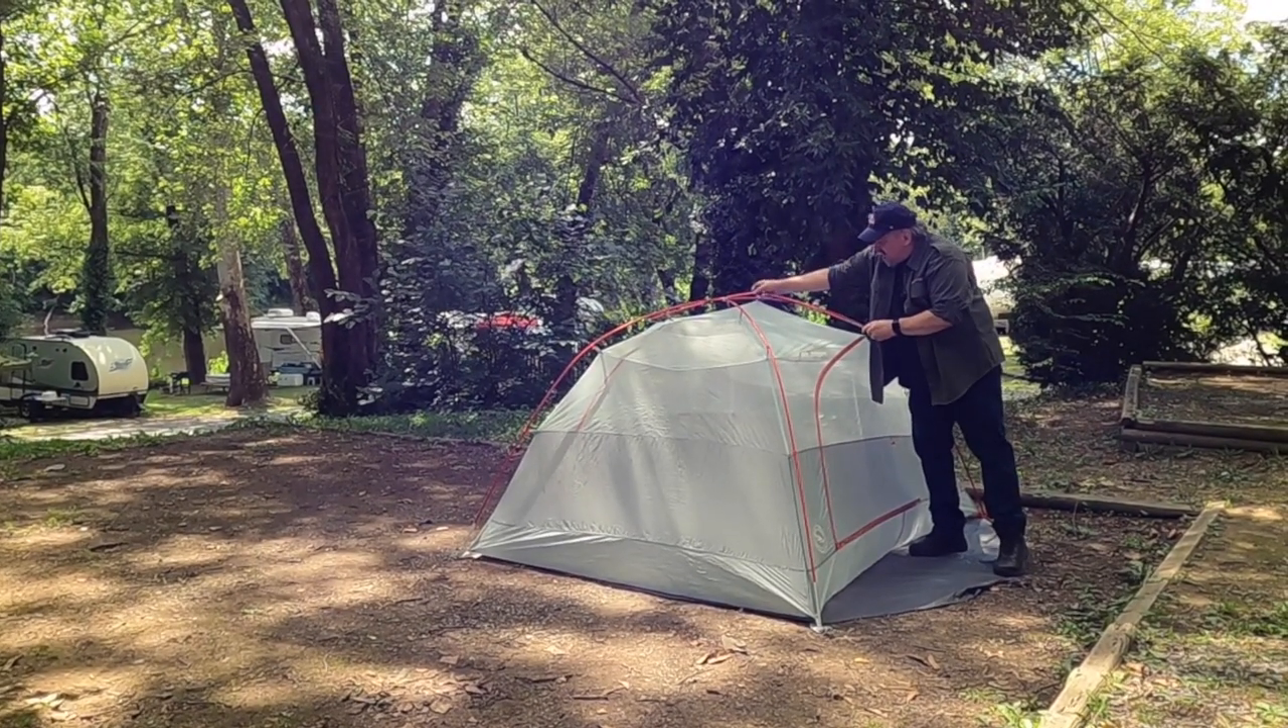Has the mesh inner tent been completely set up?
No.